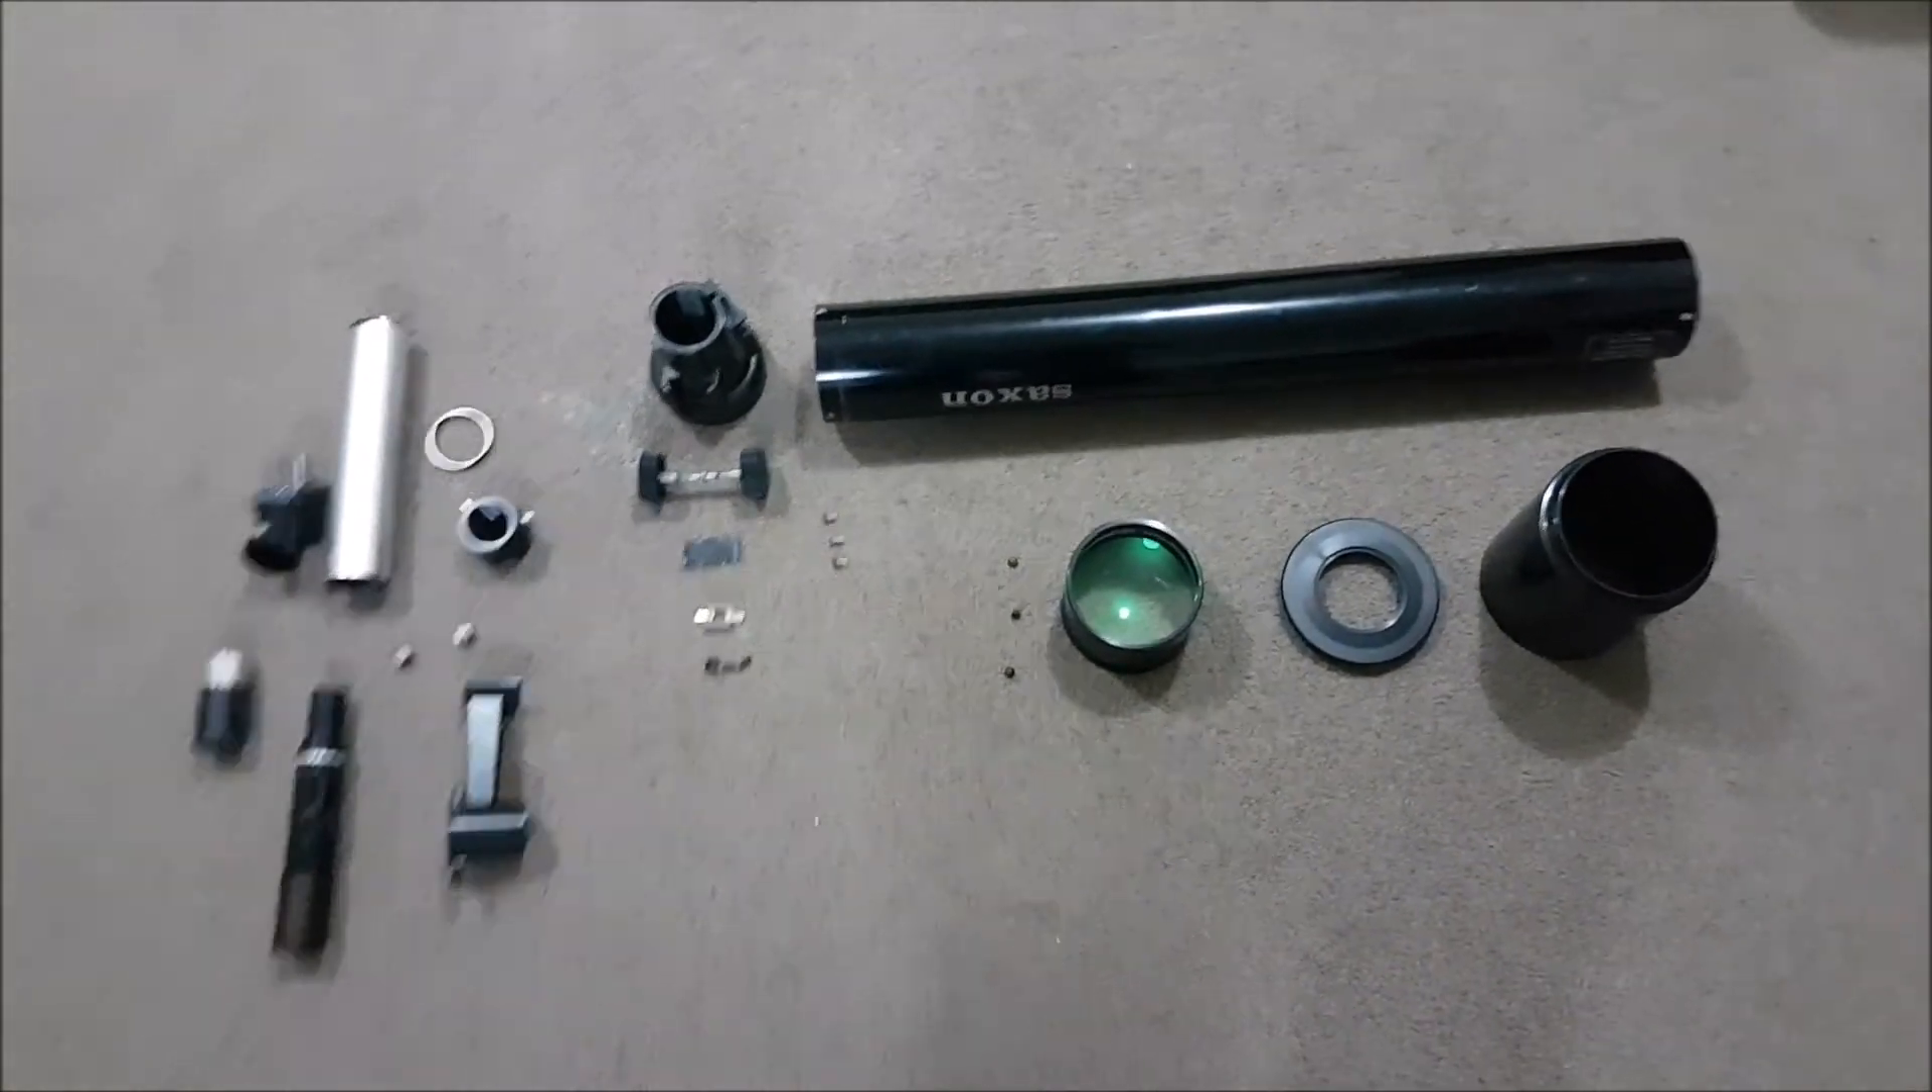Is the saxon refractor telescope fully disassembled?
Yes.